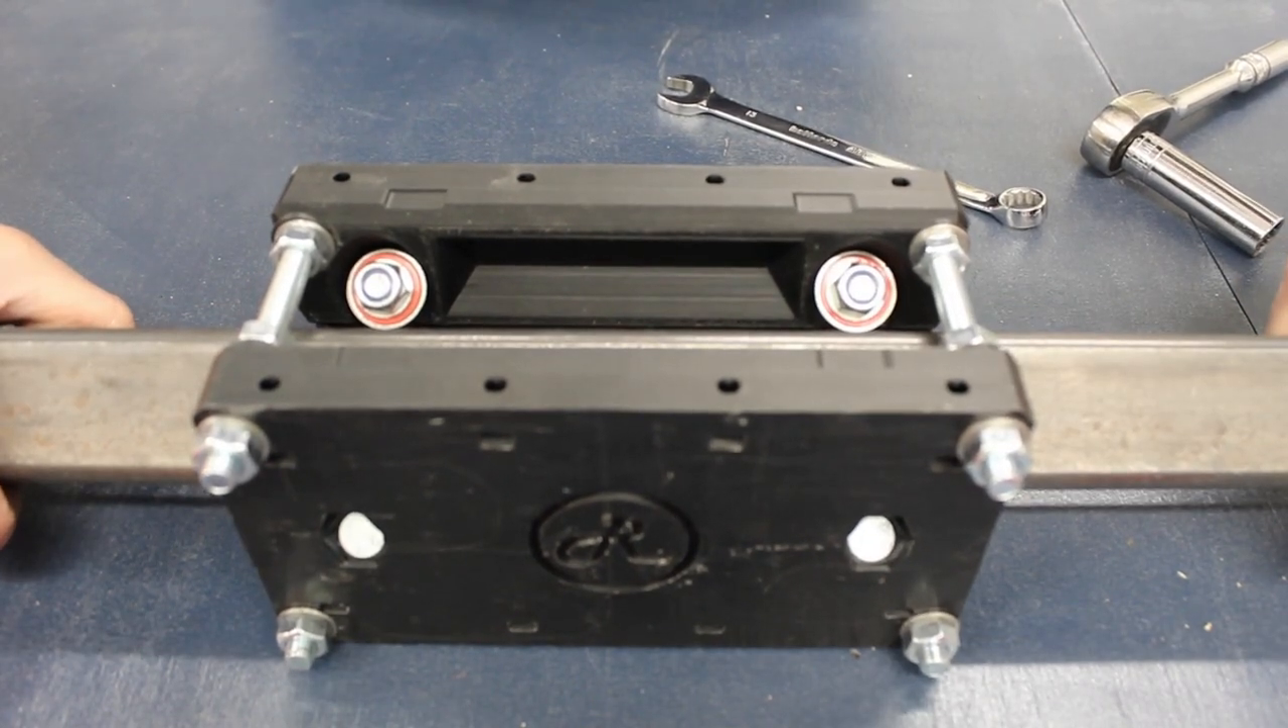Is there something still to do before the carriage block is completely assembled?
No.